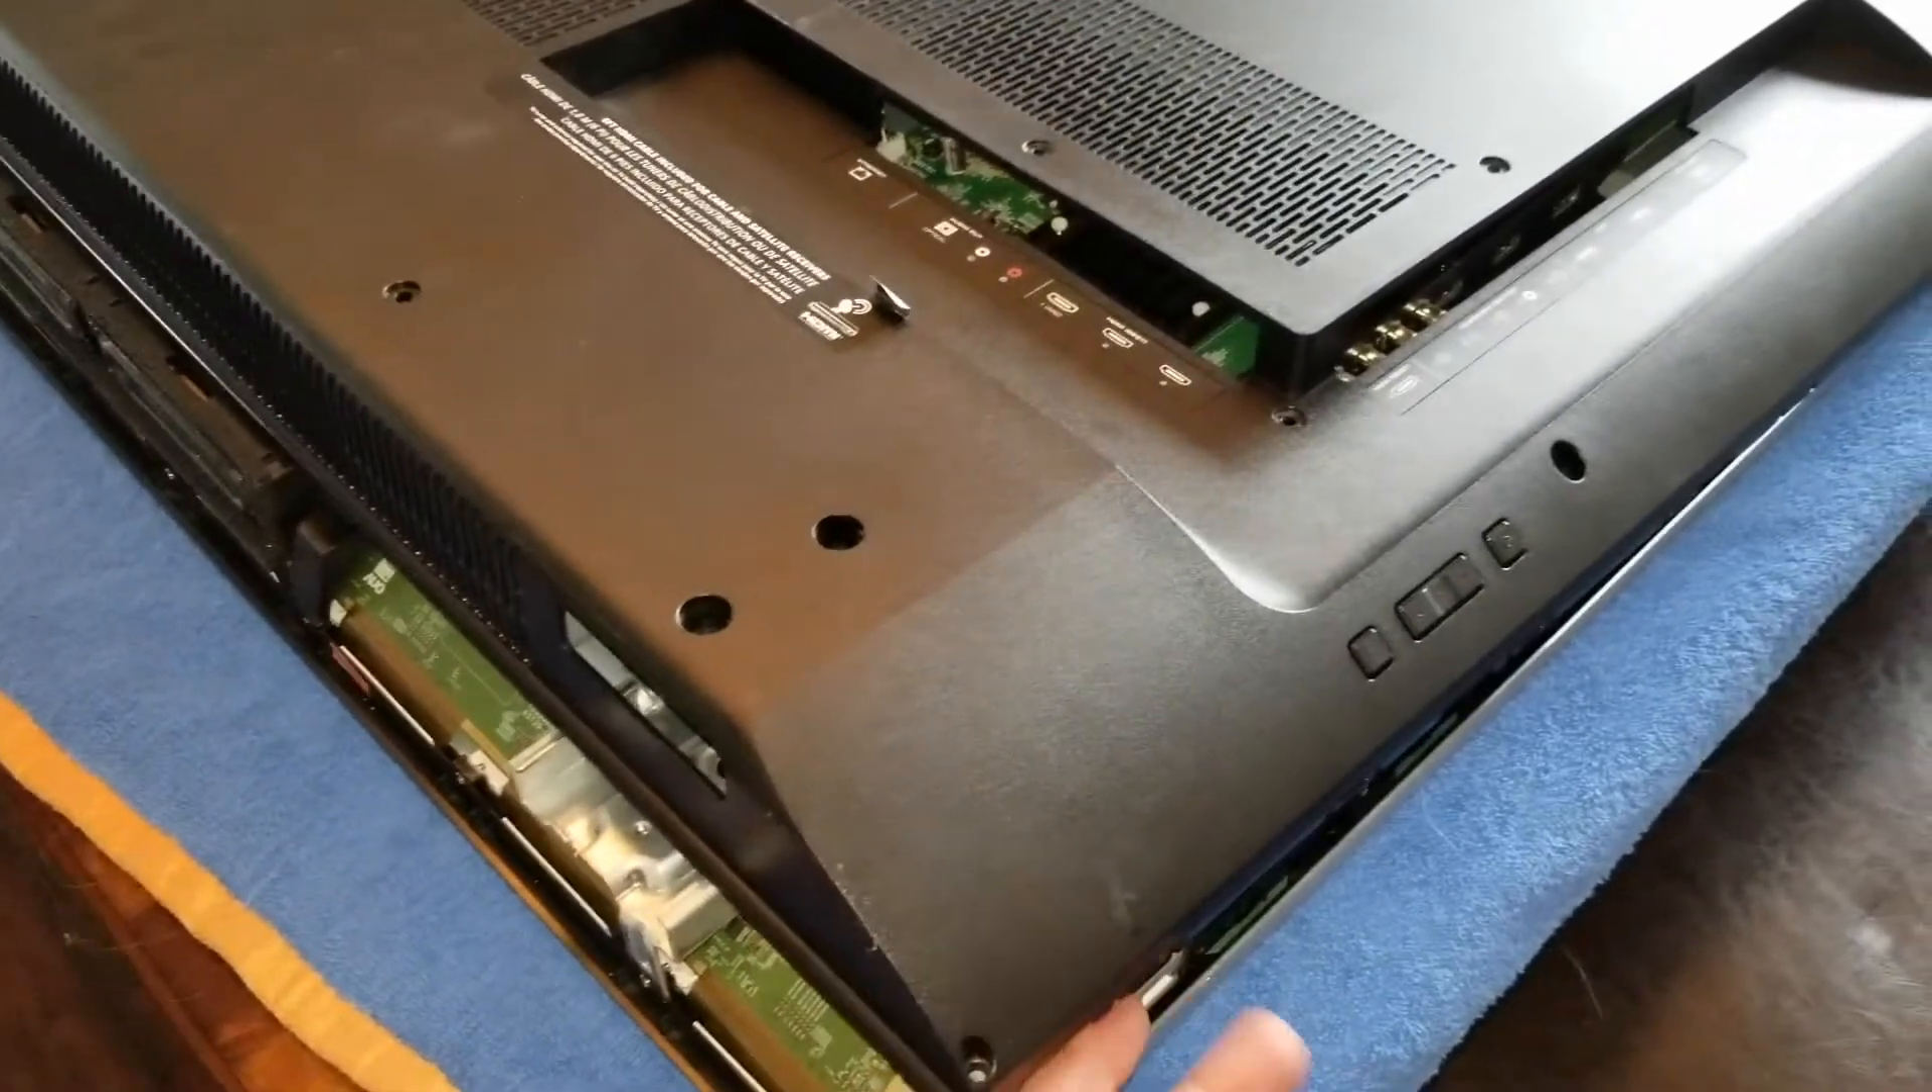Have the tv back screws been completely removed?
Yes.